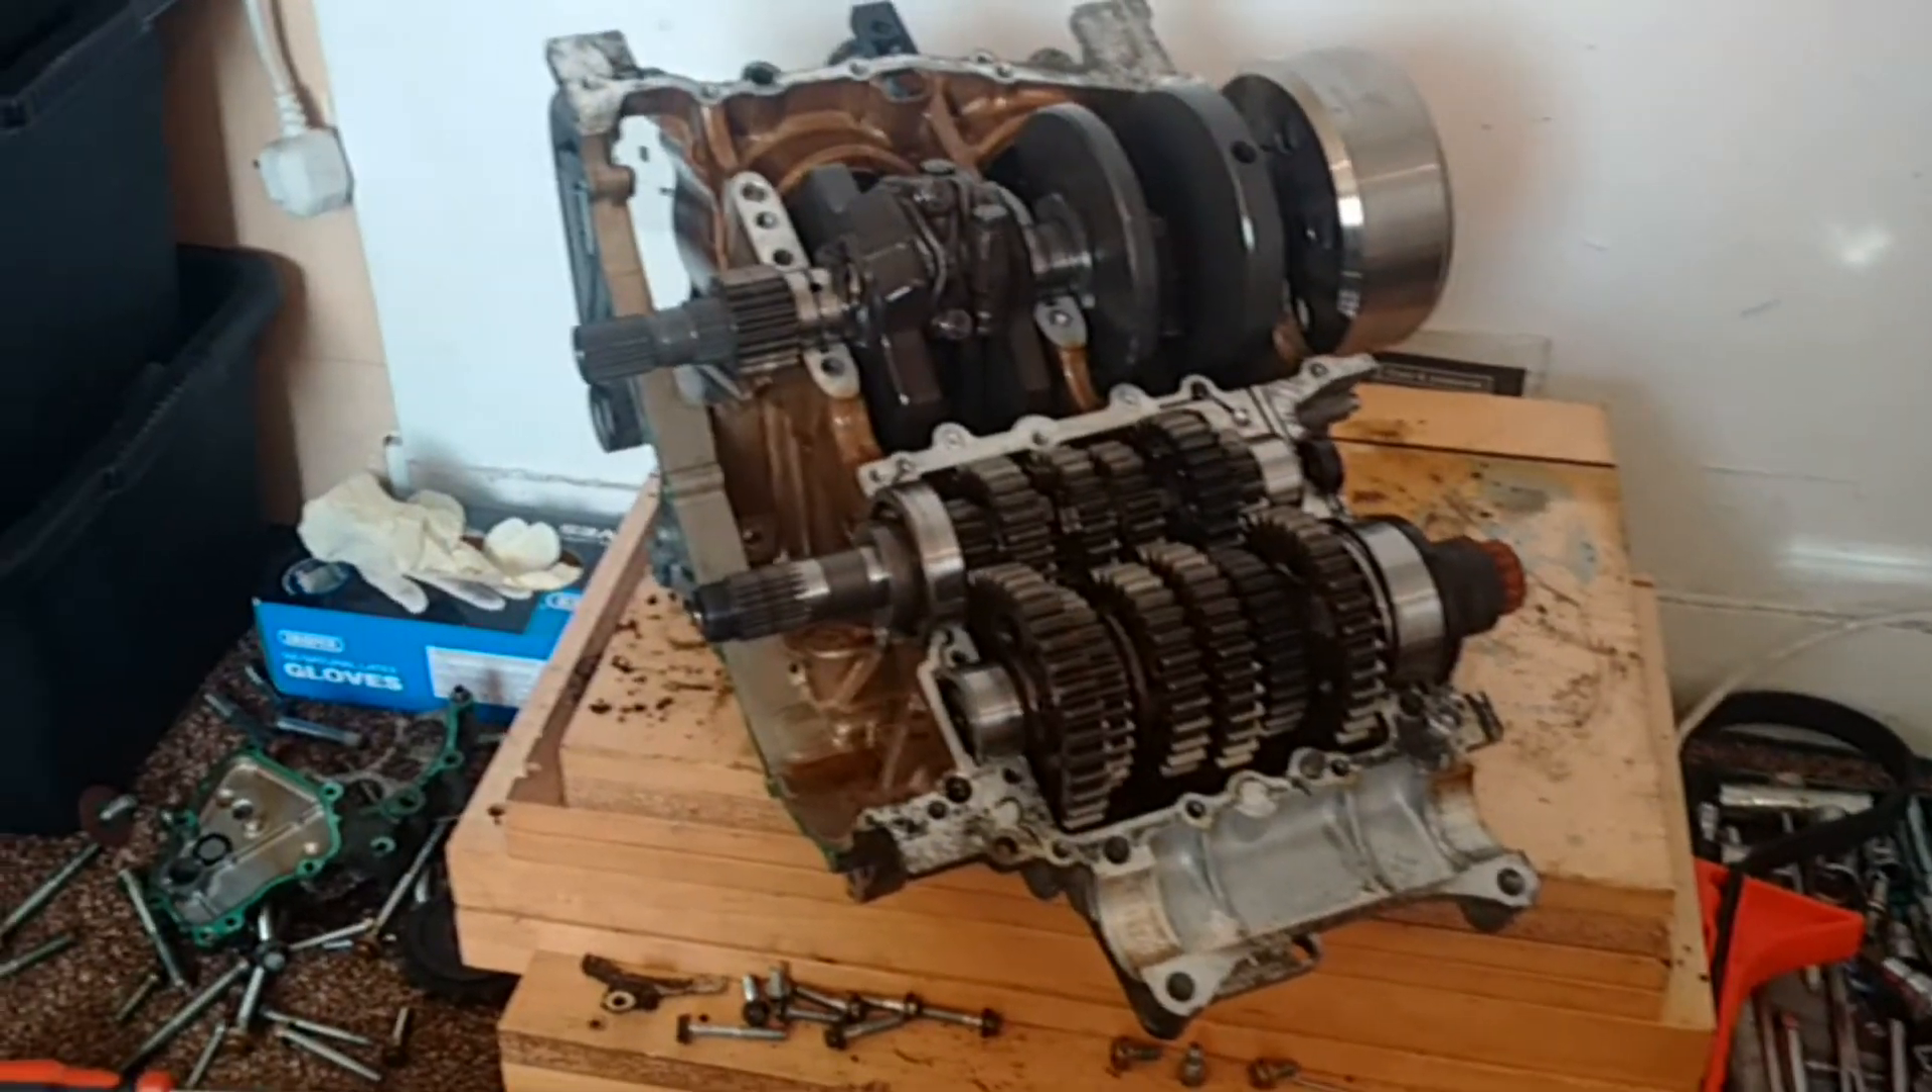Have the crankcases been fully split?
Yes.